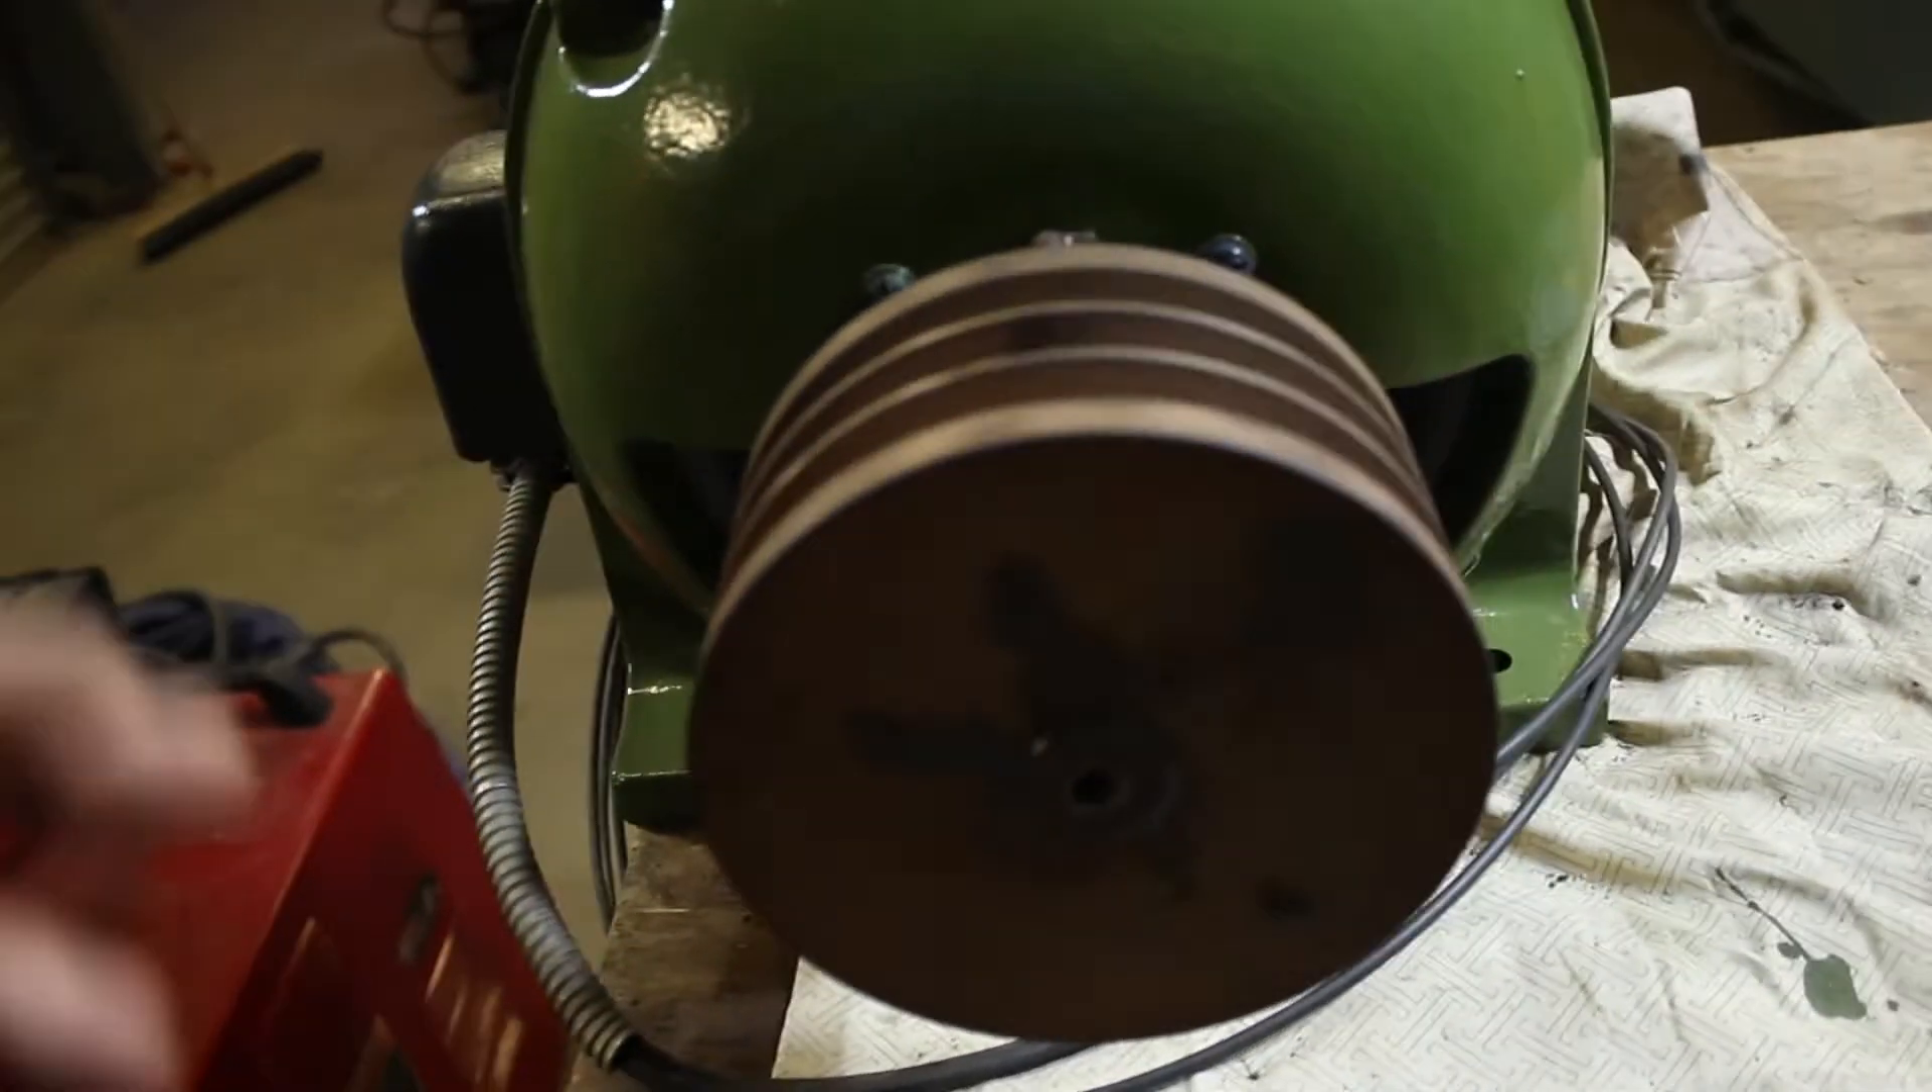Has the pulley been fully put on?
Yes.